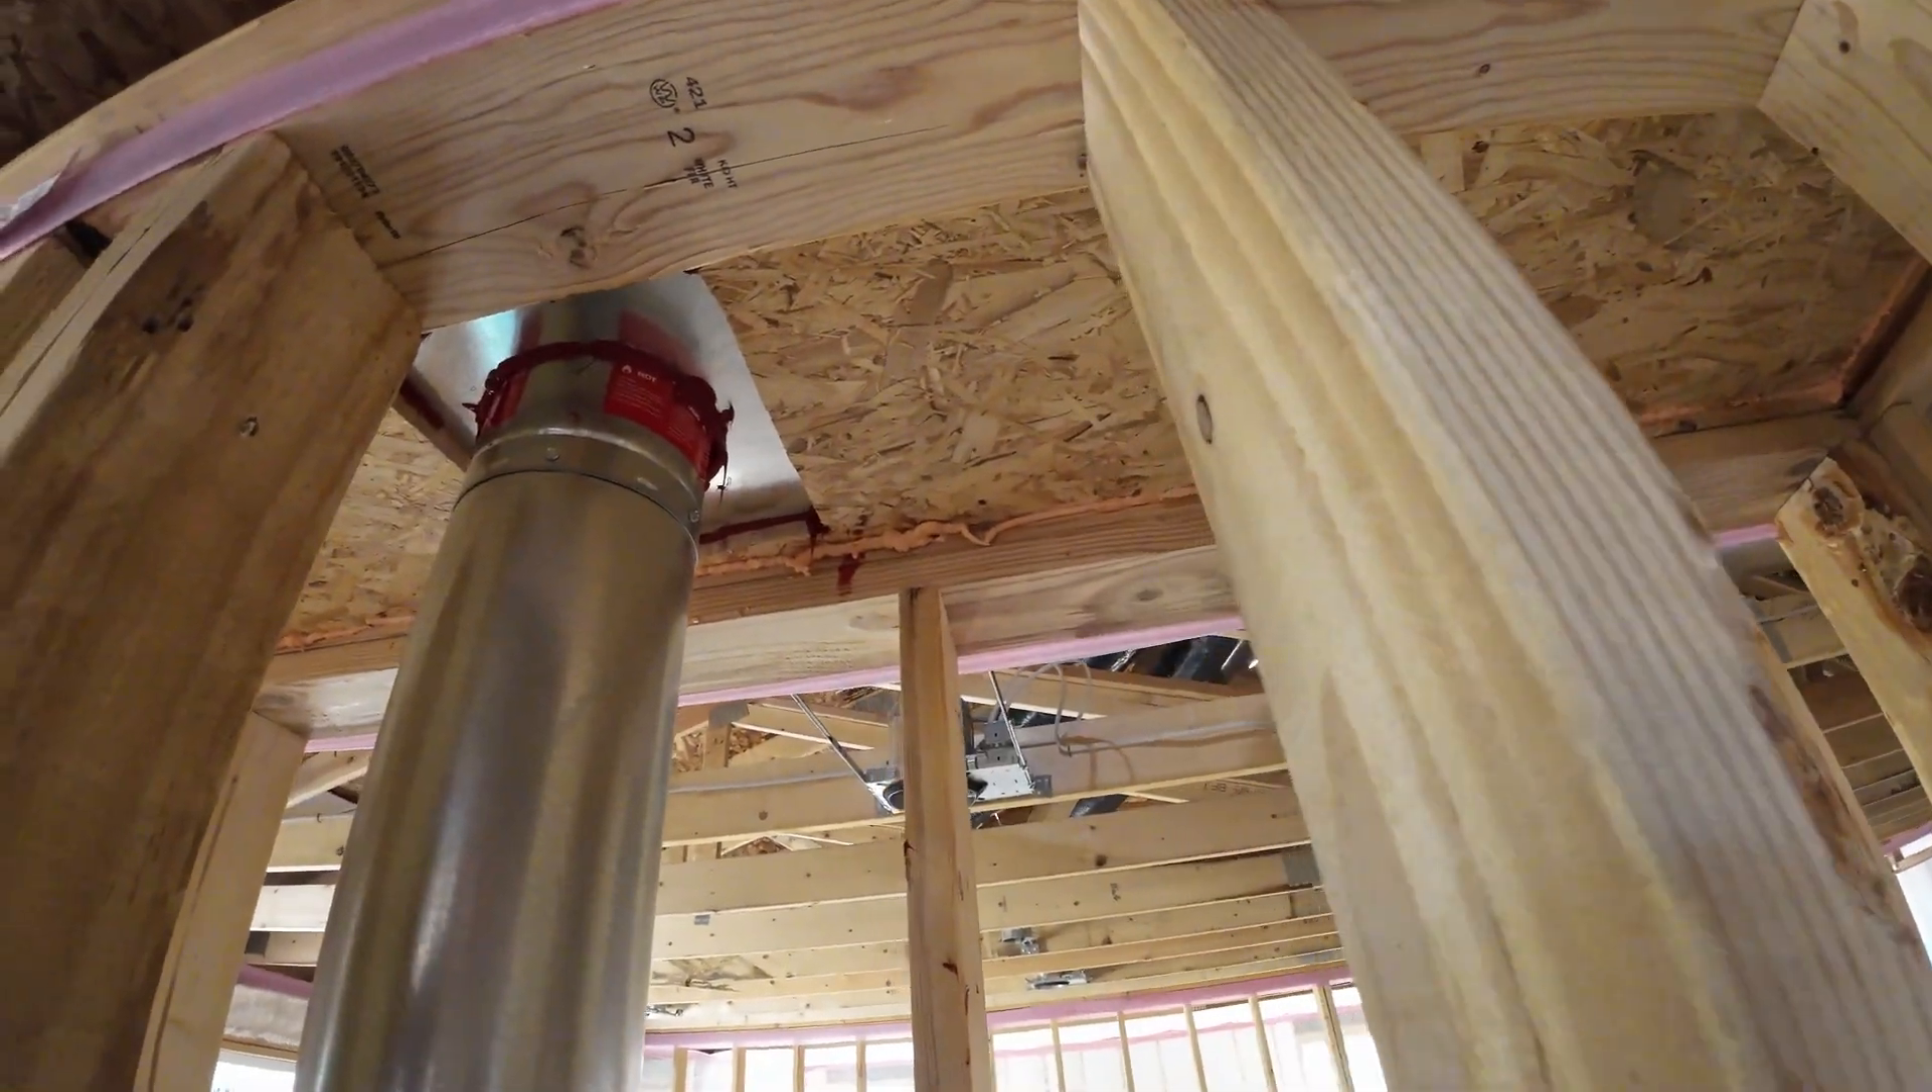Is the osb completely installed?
Yes.